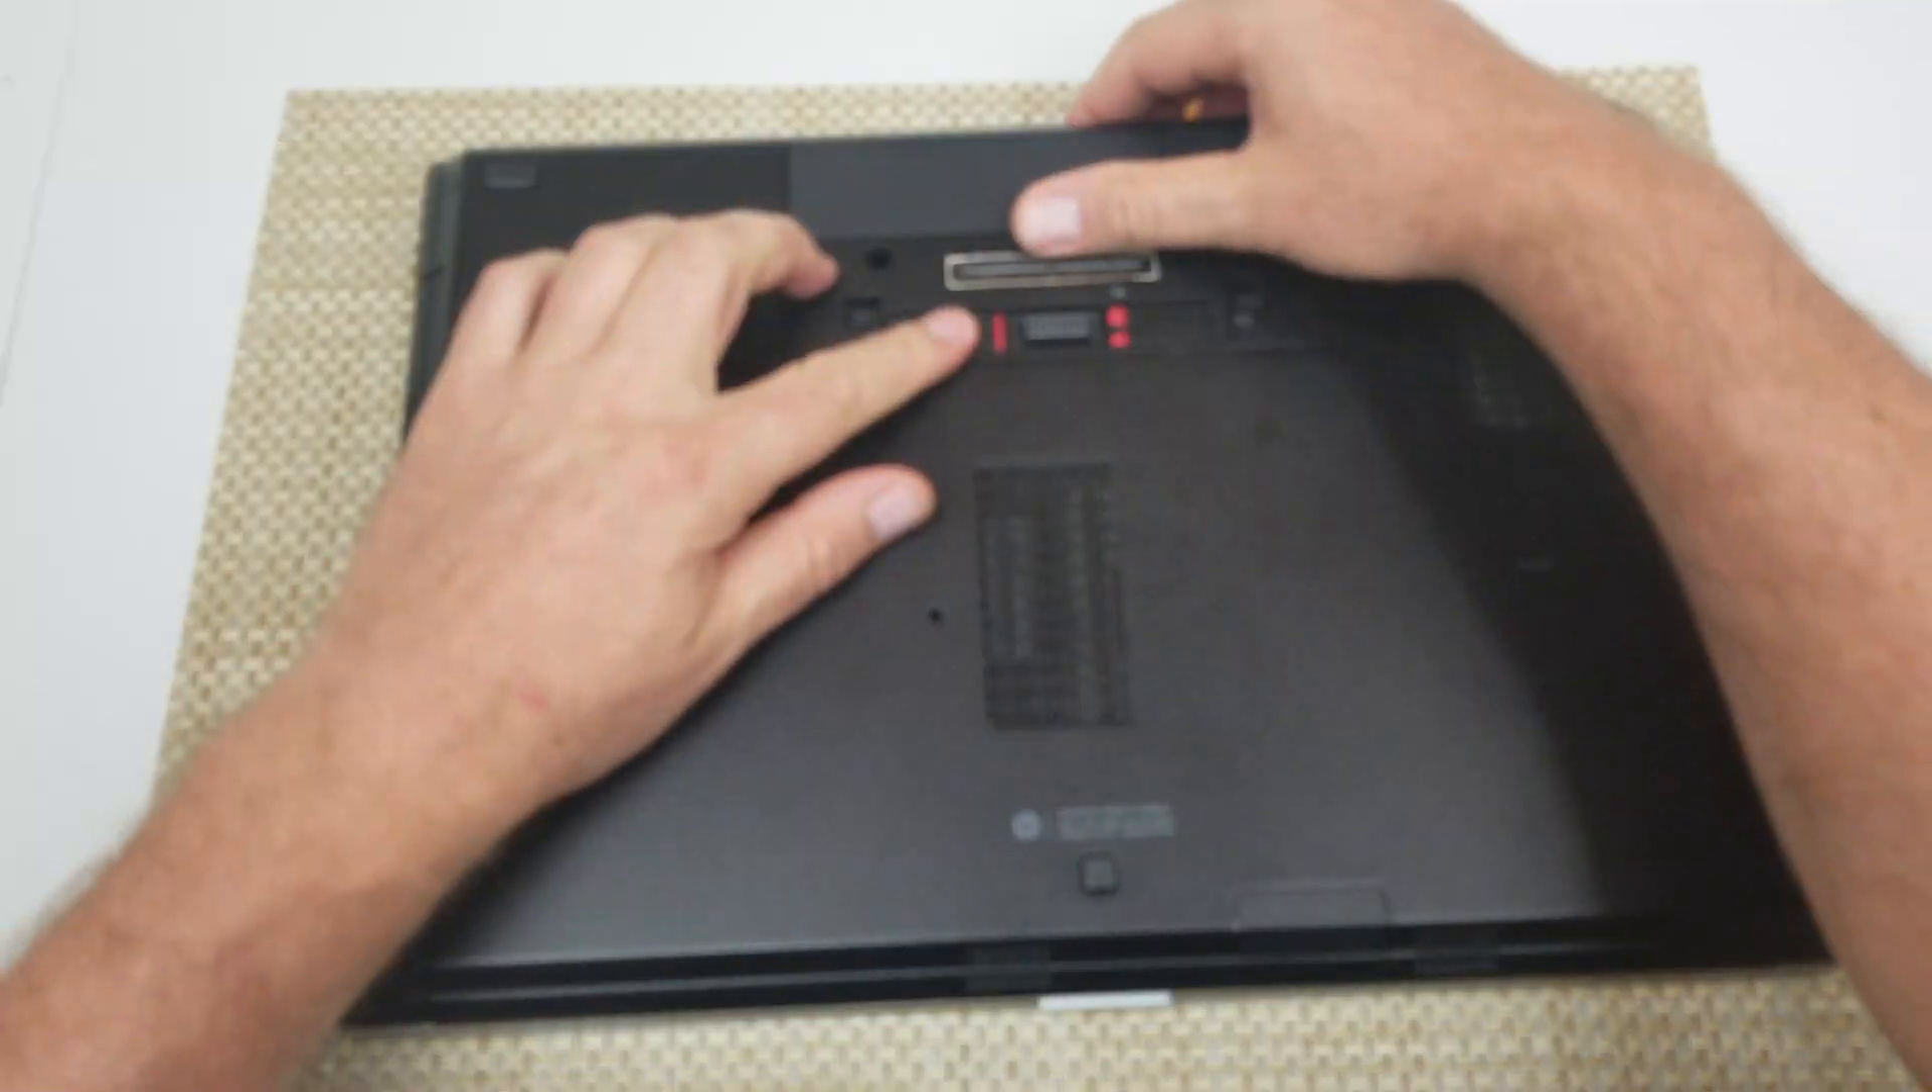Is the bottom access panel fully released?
No.